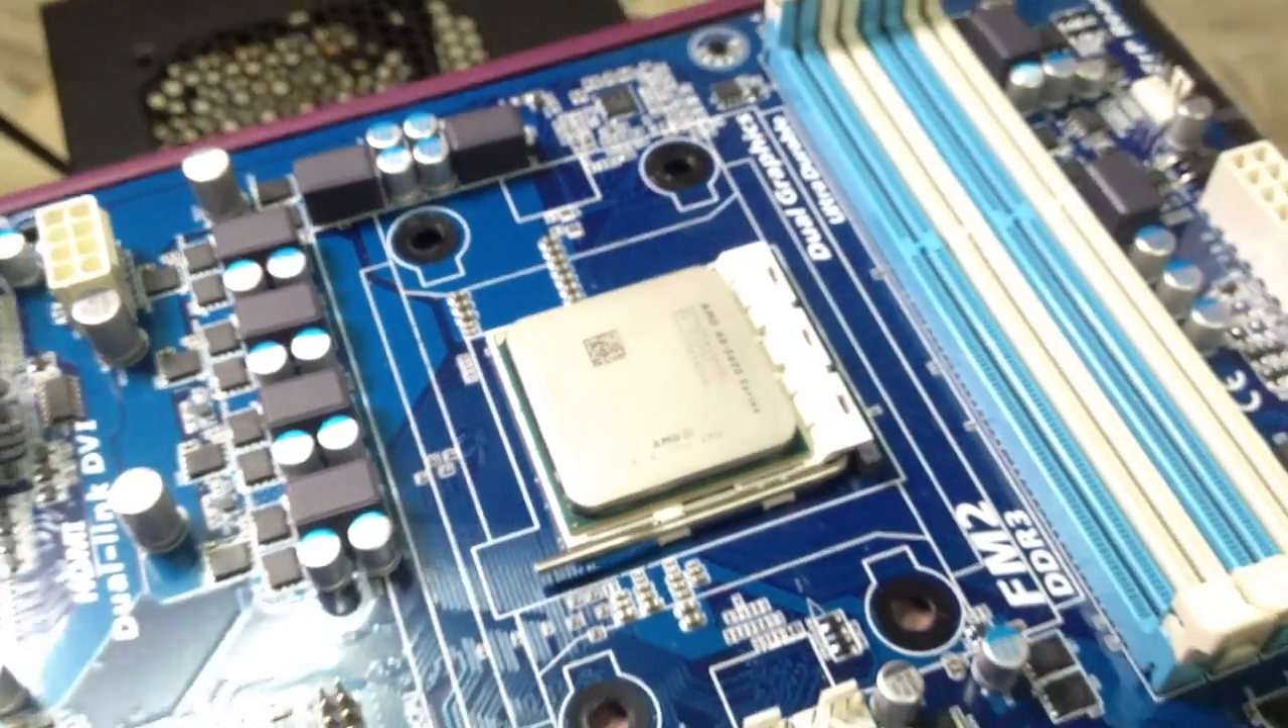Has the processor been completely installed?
Yes.